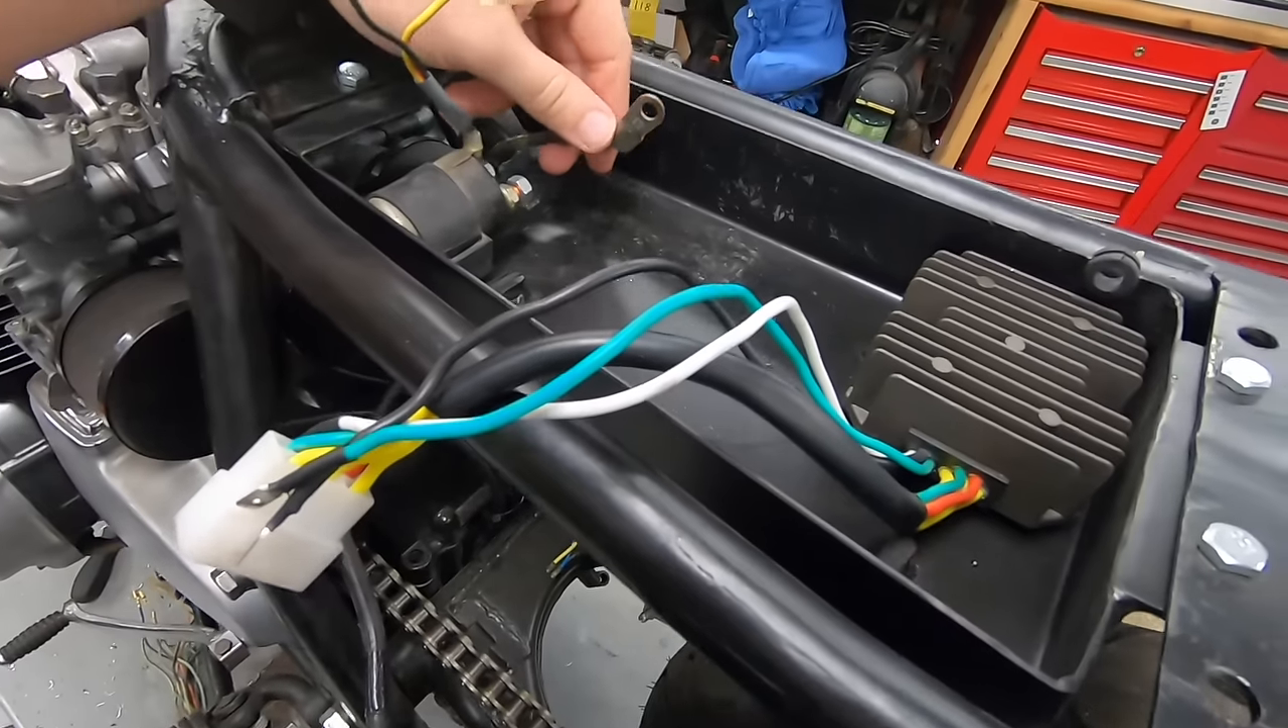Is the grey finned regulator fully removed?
No.